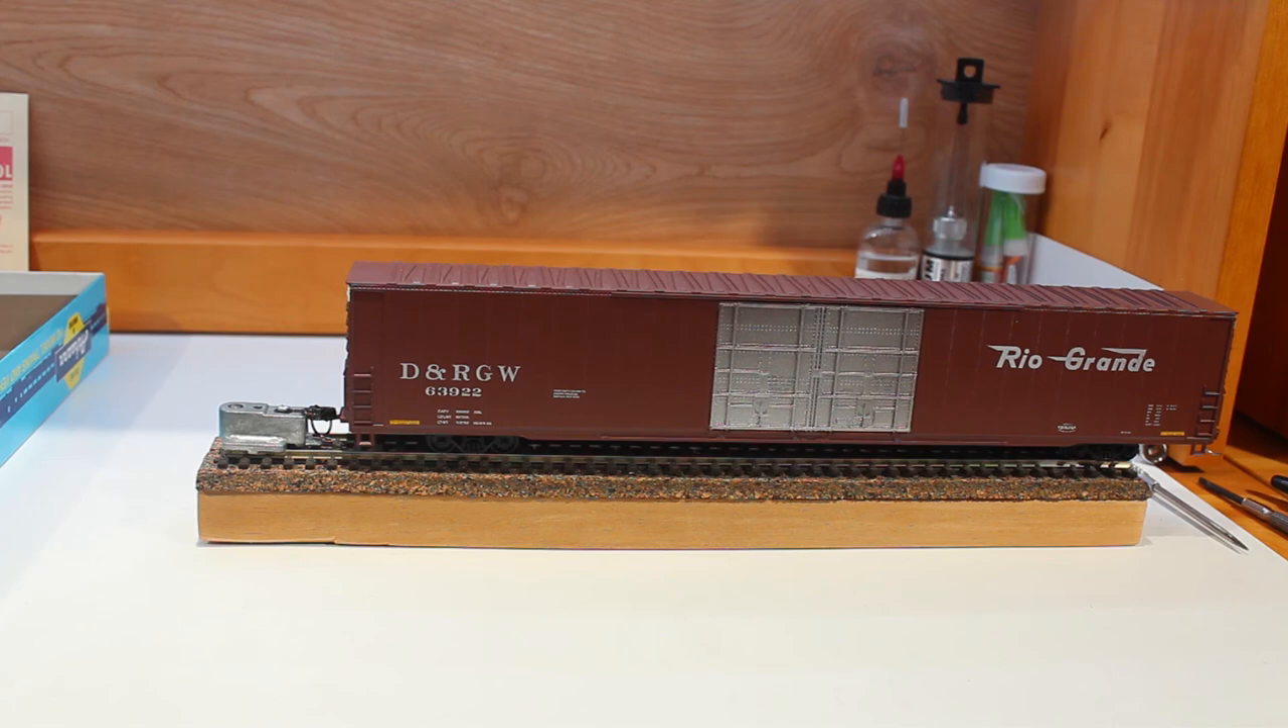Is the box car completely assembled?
Yes.